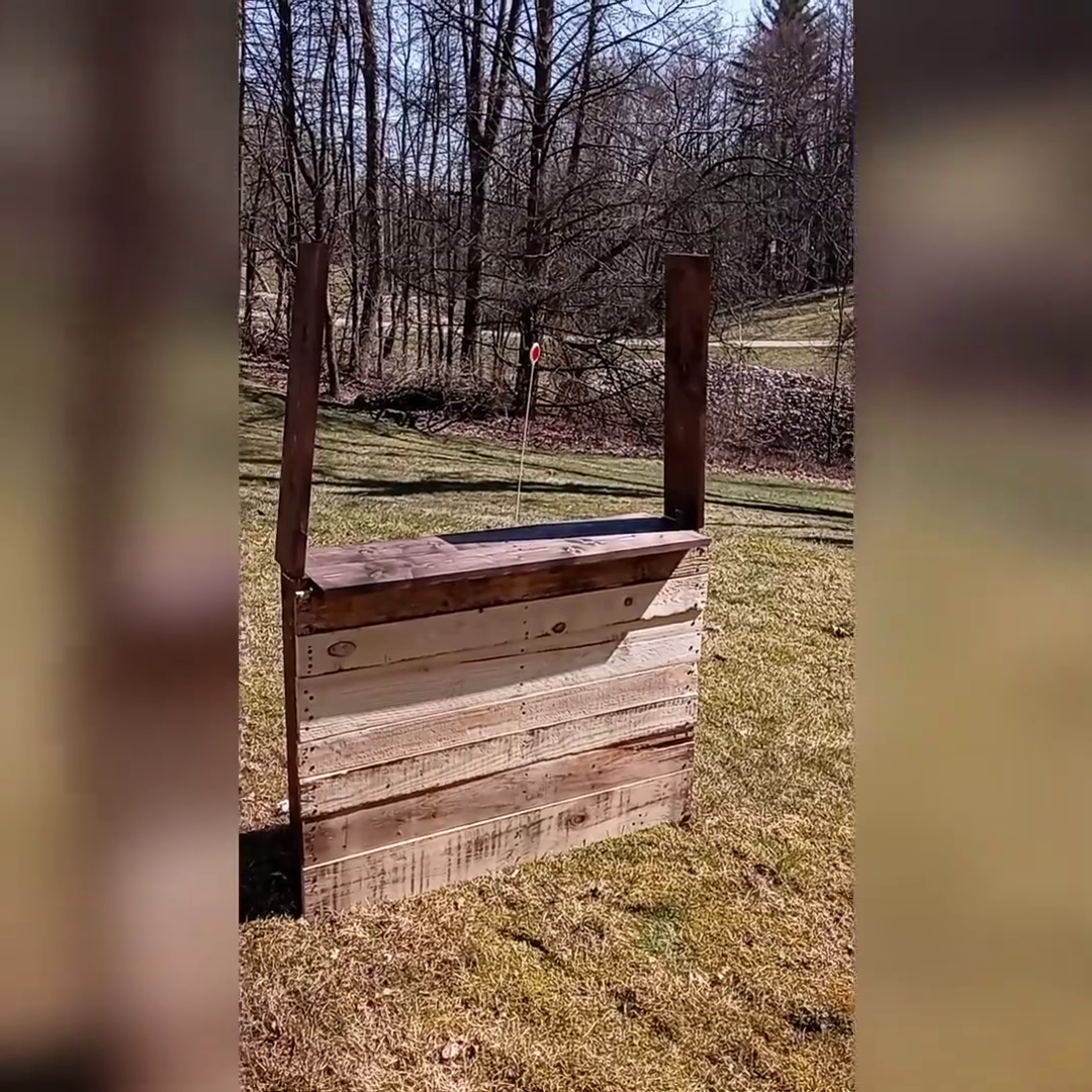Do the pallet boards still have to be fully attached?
No.